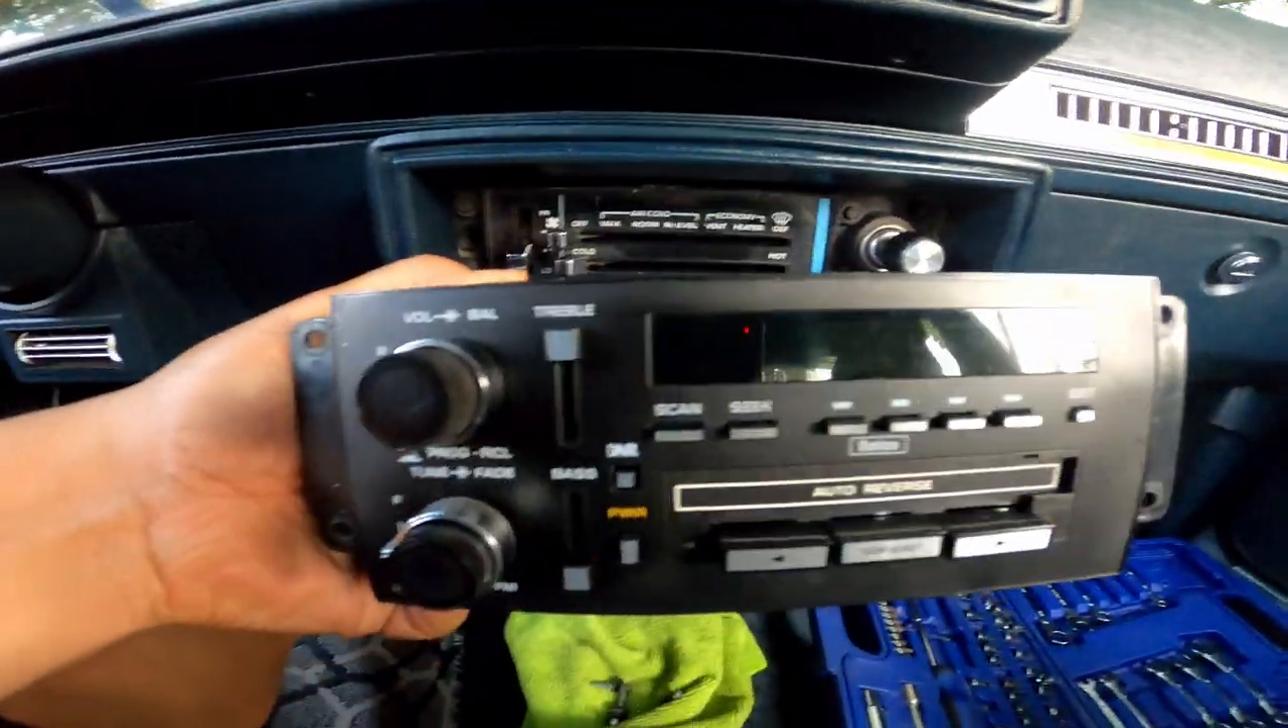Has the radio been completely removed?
Yes.